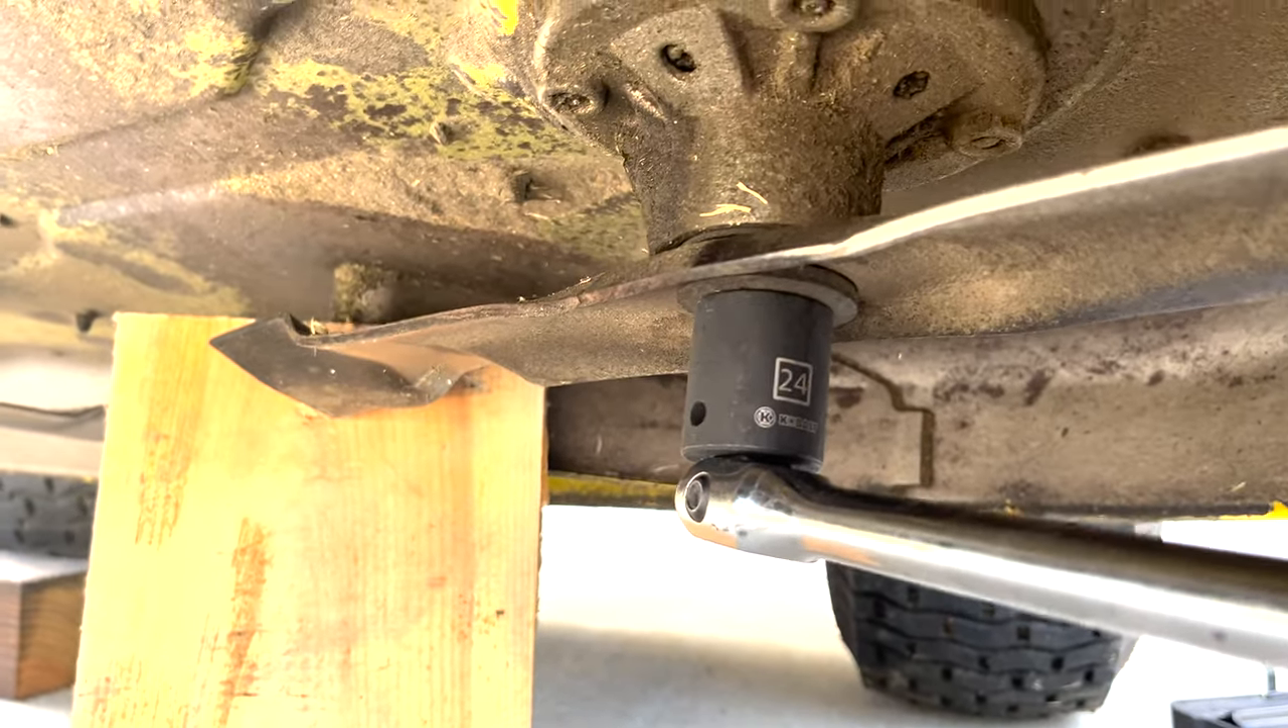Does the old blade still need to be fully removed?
Yes.